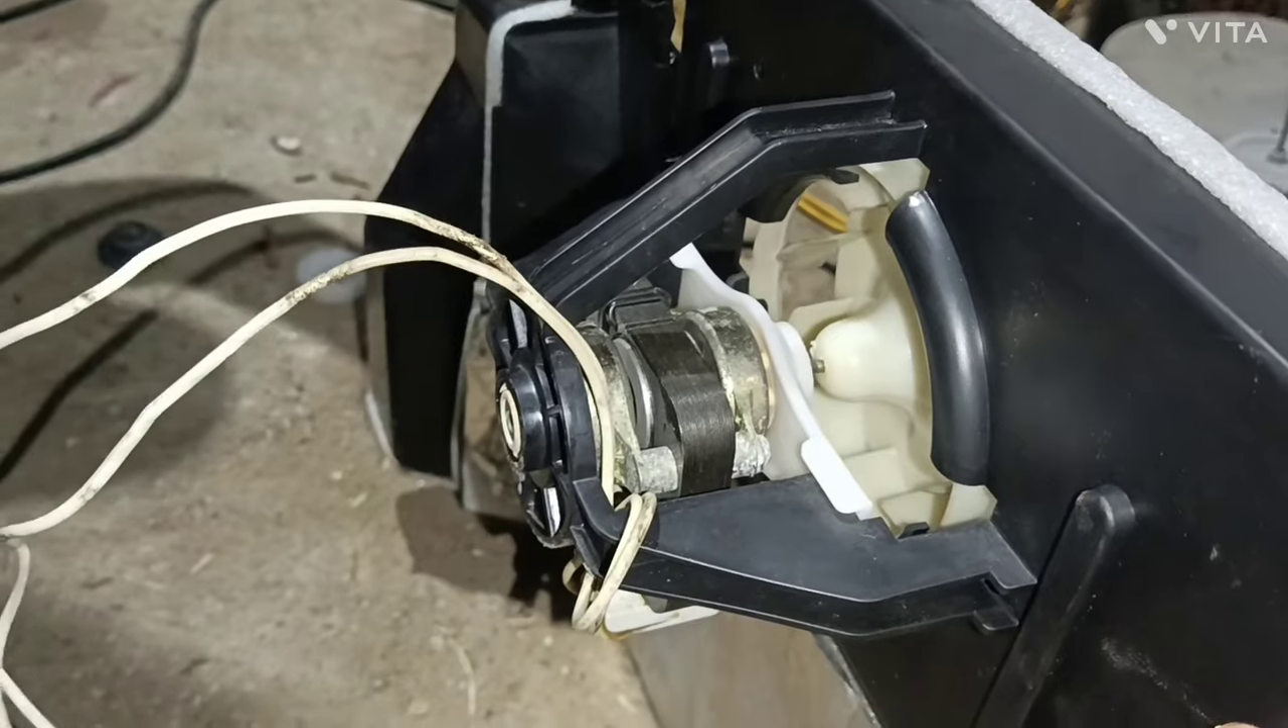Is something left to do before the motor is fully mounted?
No.